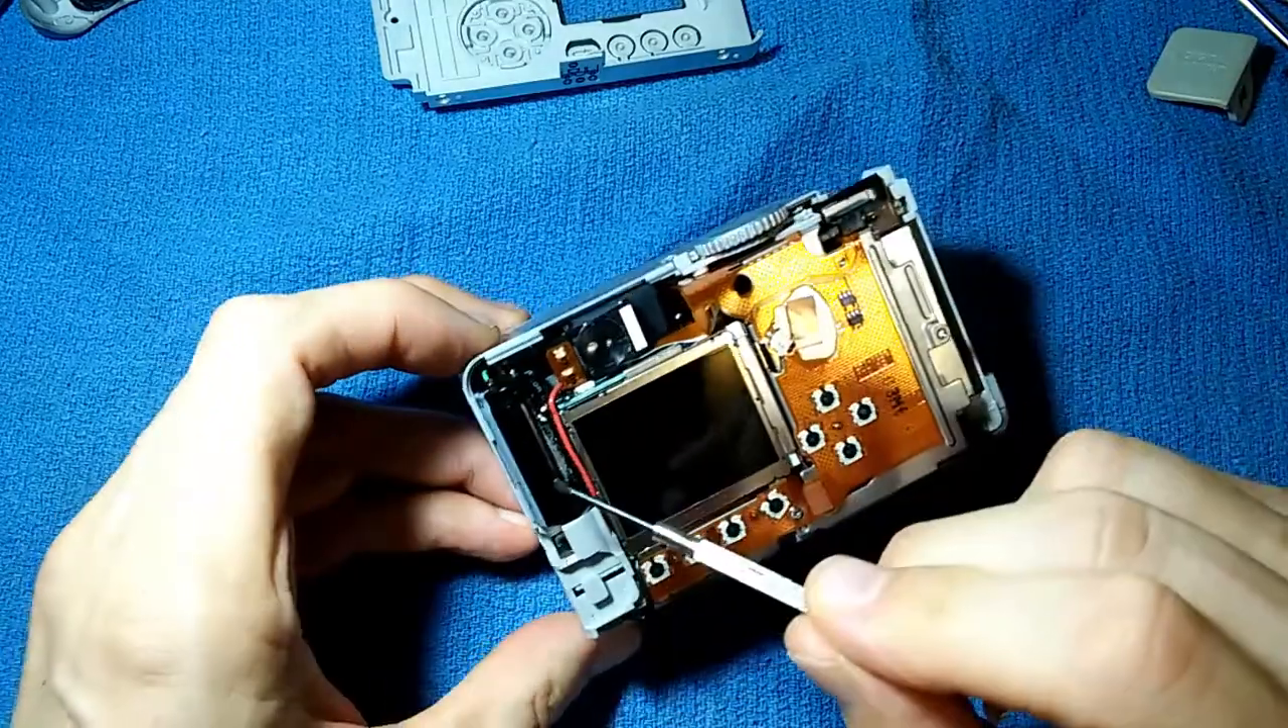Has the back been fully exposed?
Yes.